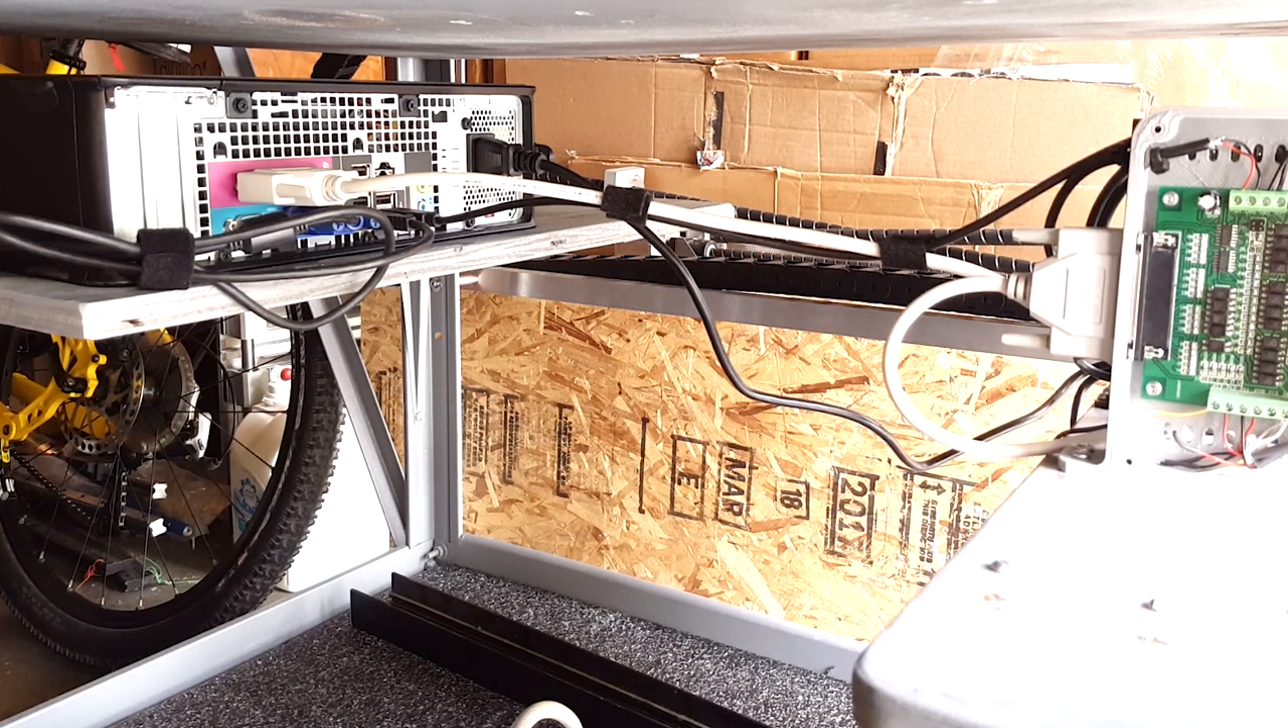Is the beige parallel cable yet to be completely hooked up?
No.